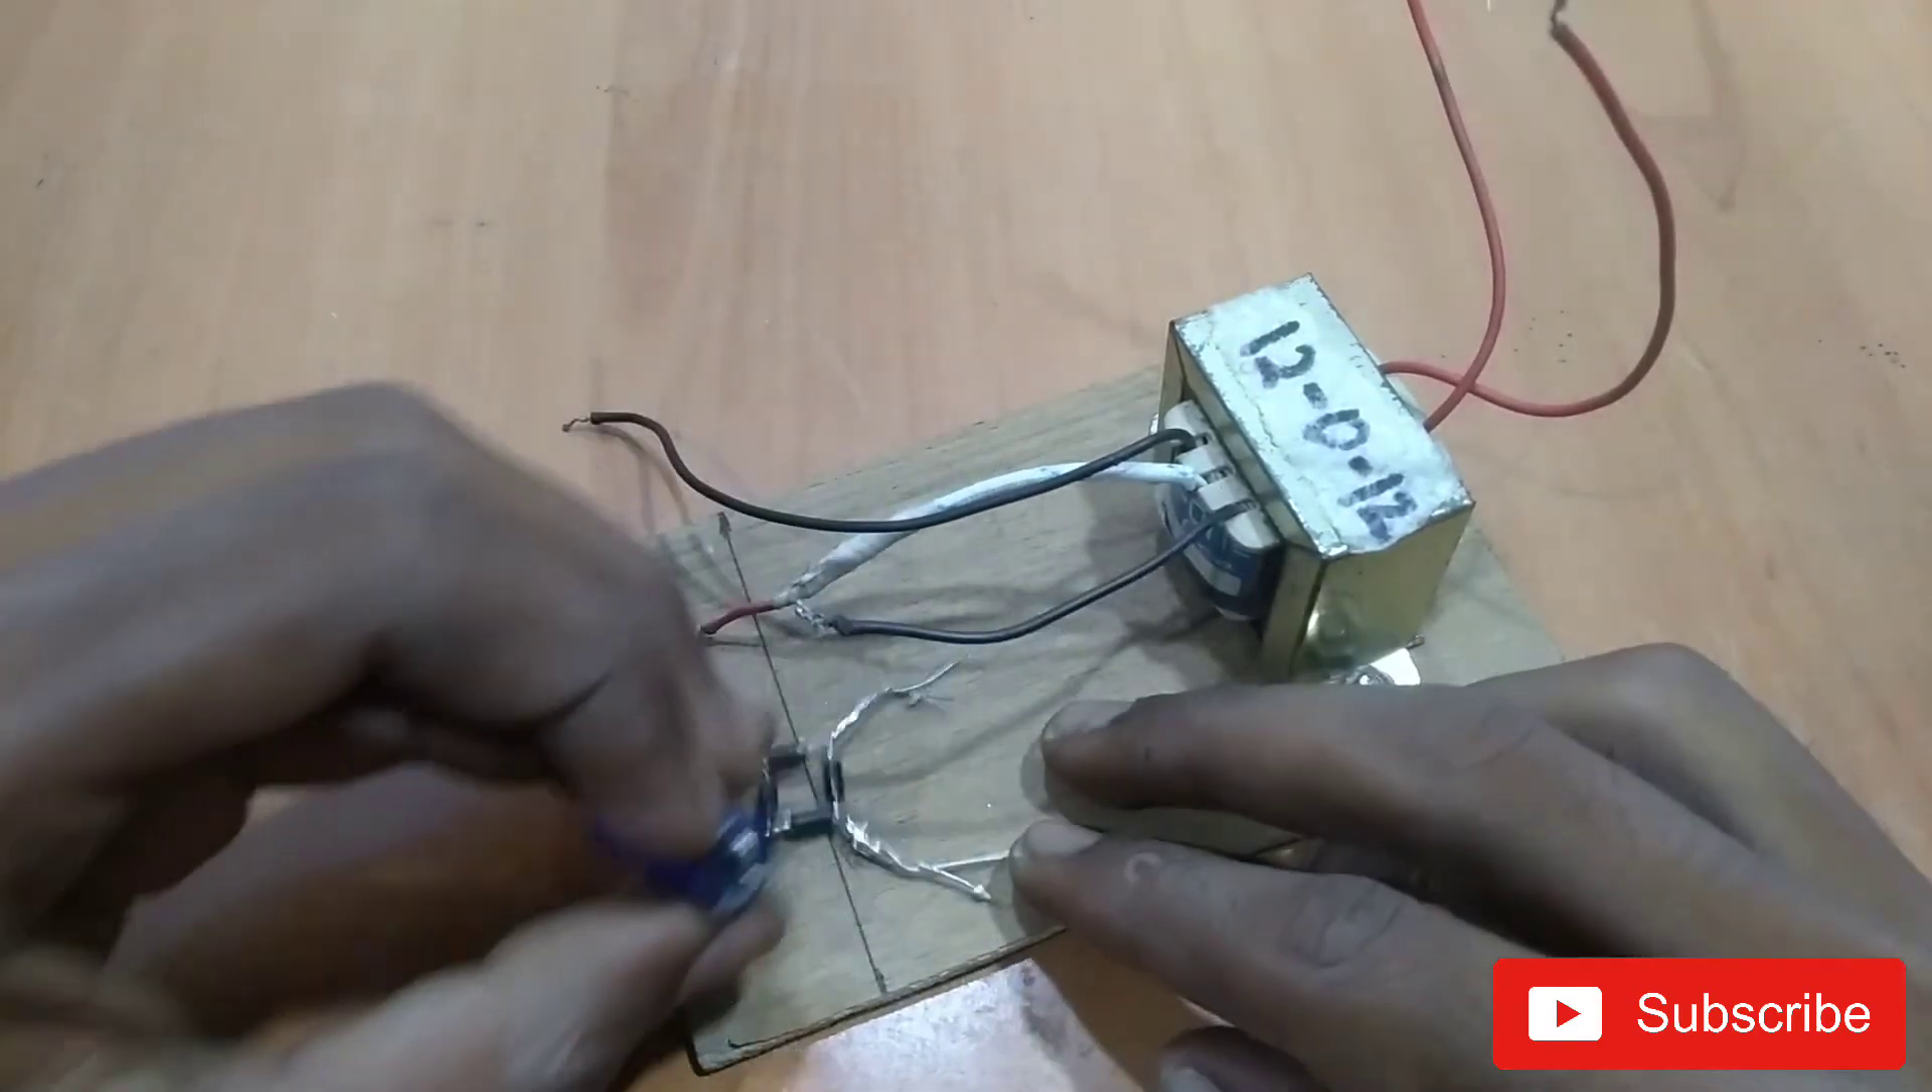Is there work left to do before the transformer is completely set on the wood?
No.